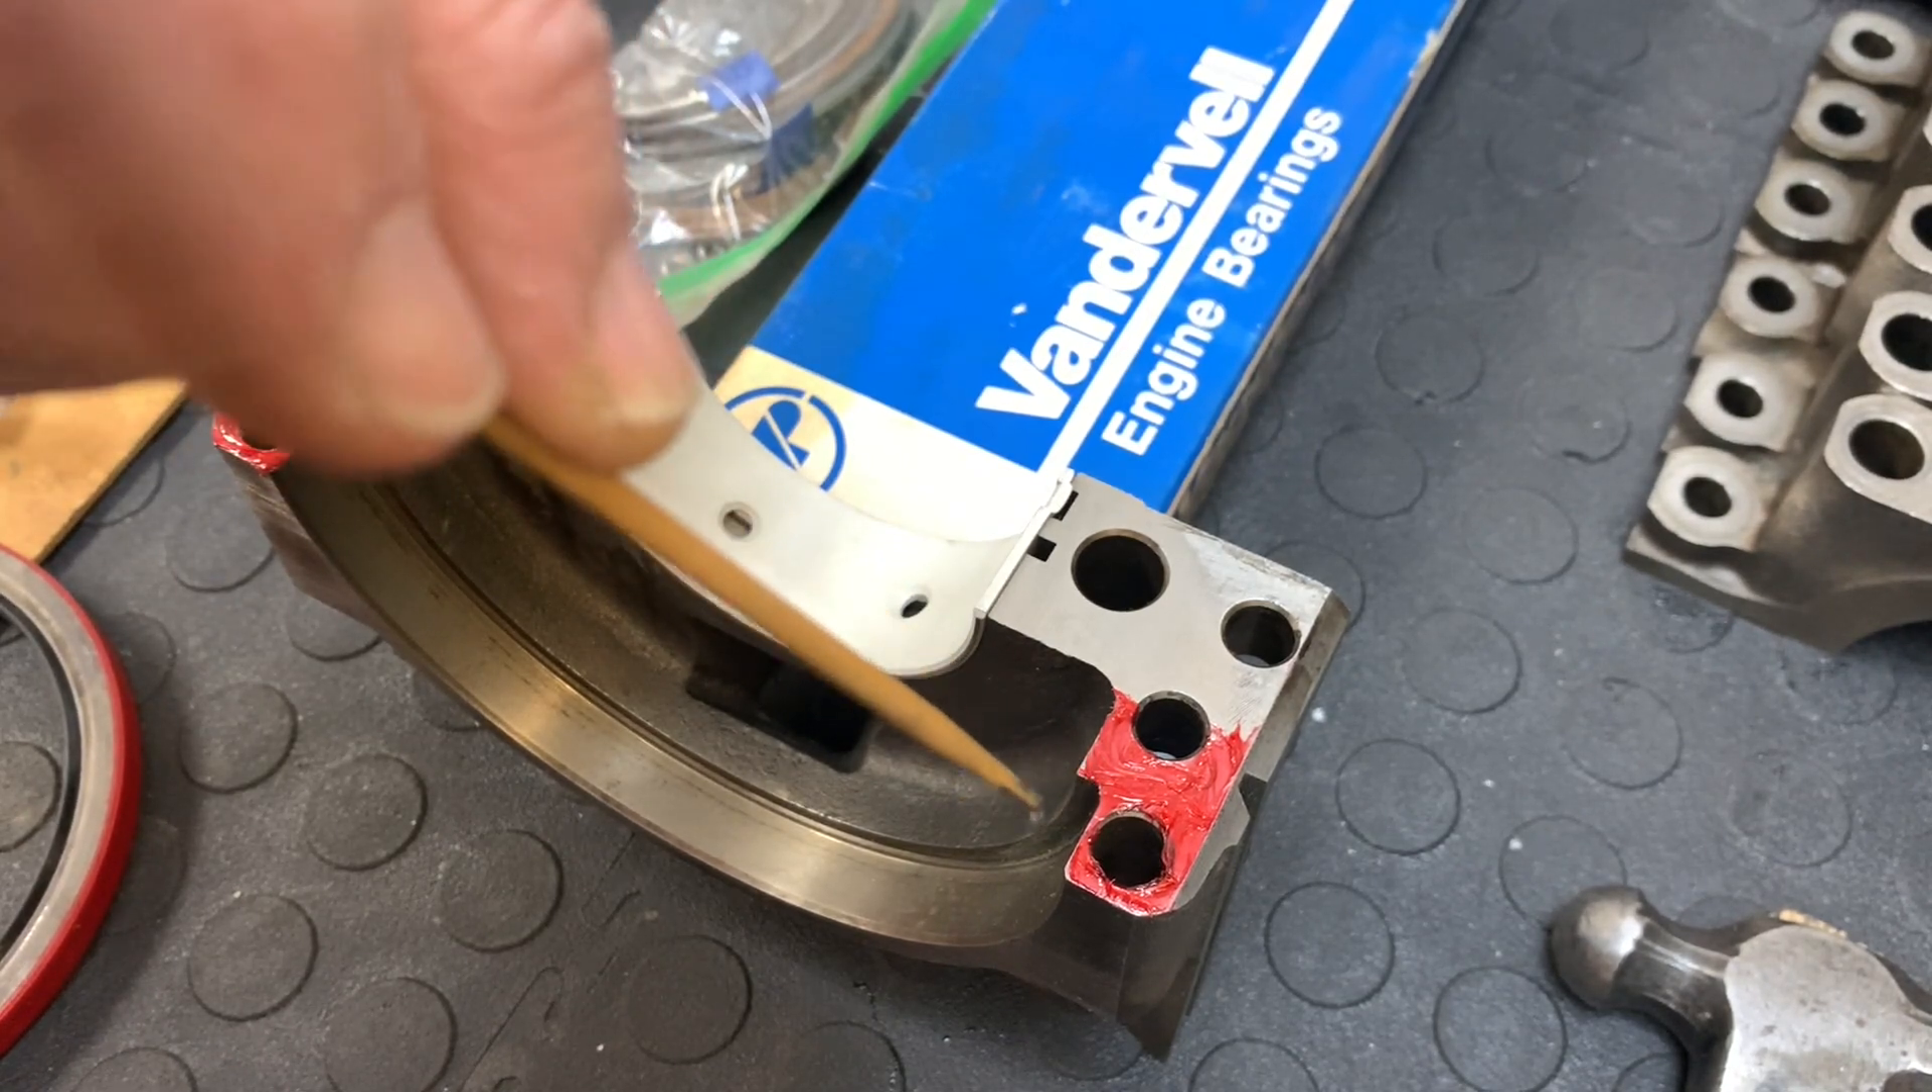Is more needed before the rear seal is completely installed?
Yes.